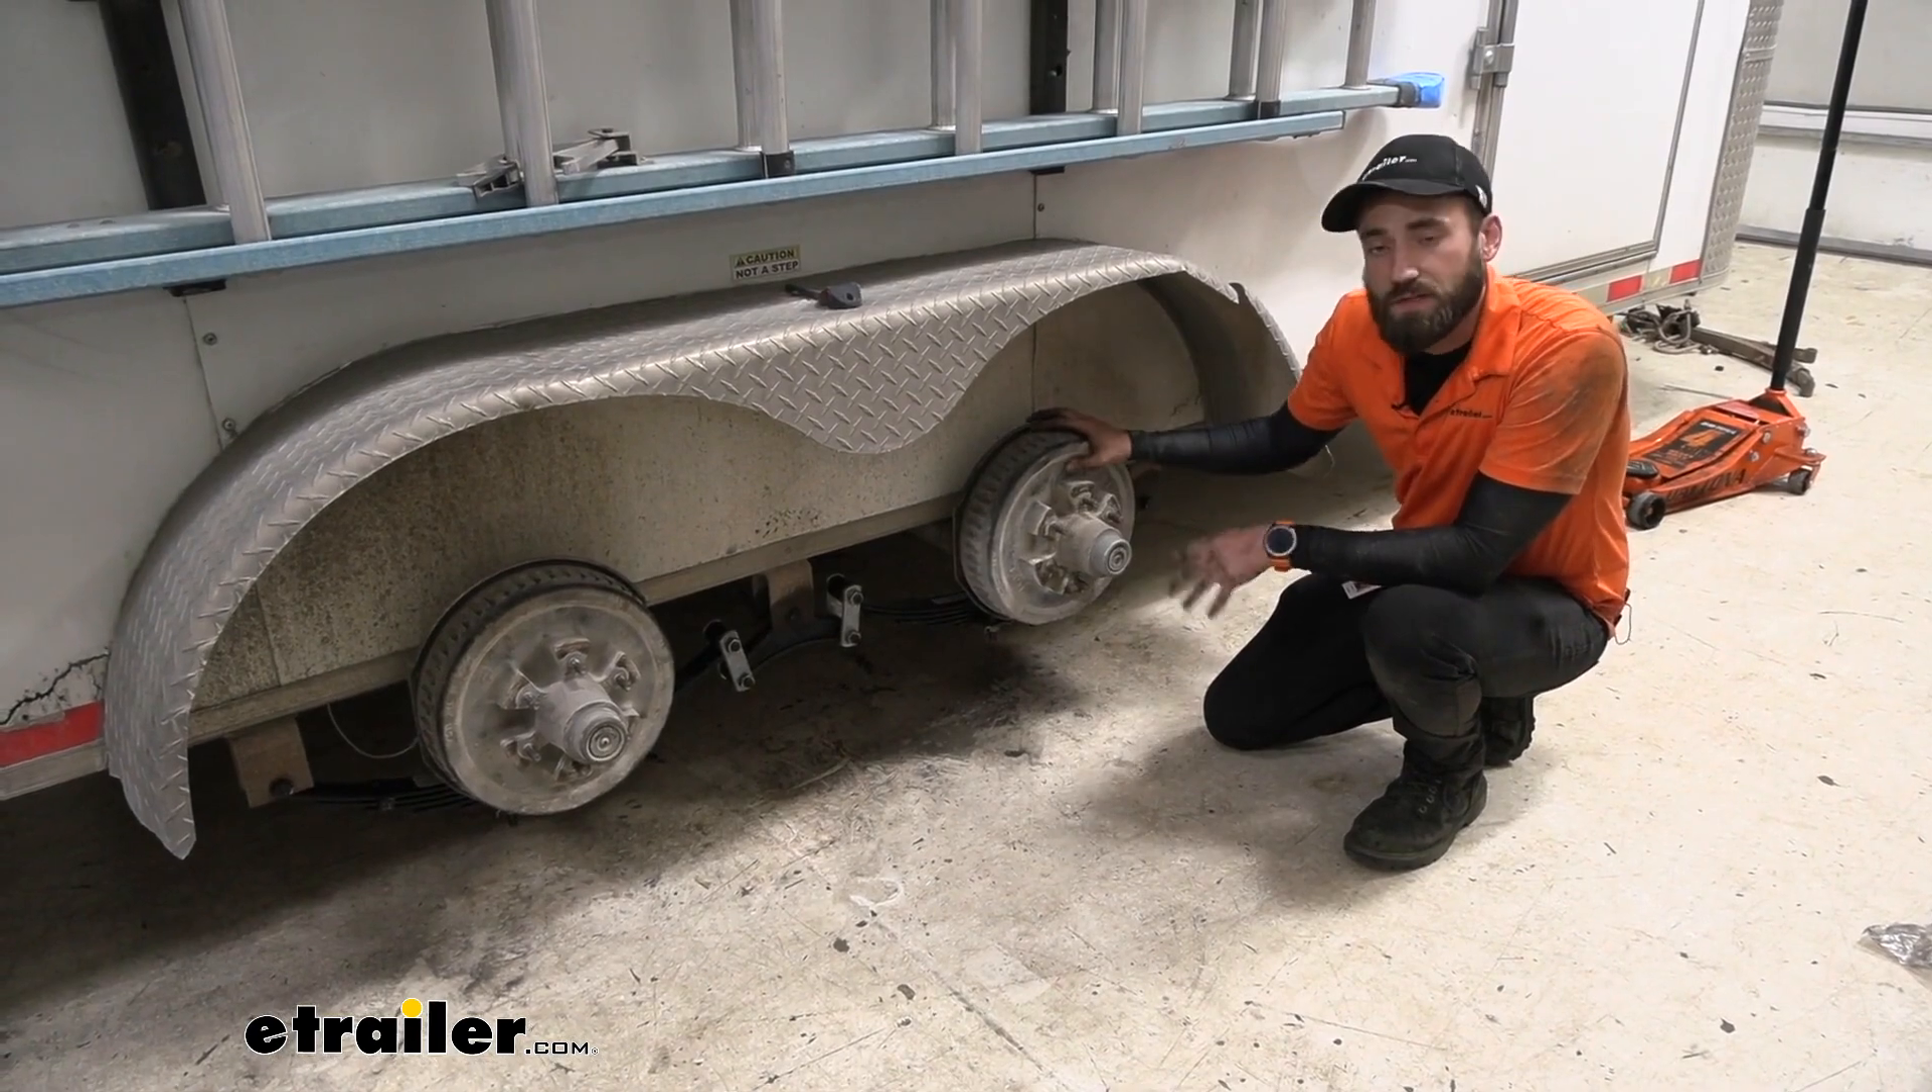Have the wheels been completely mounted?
No.